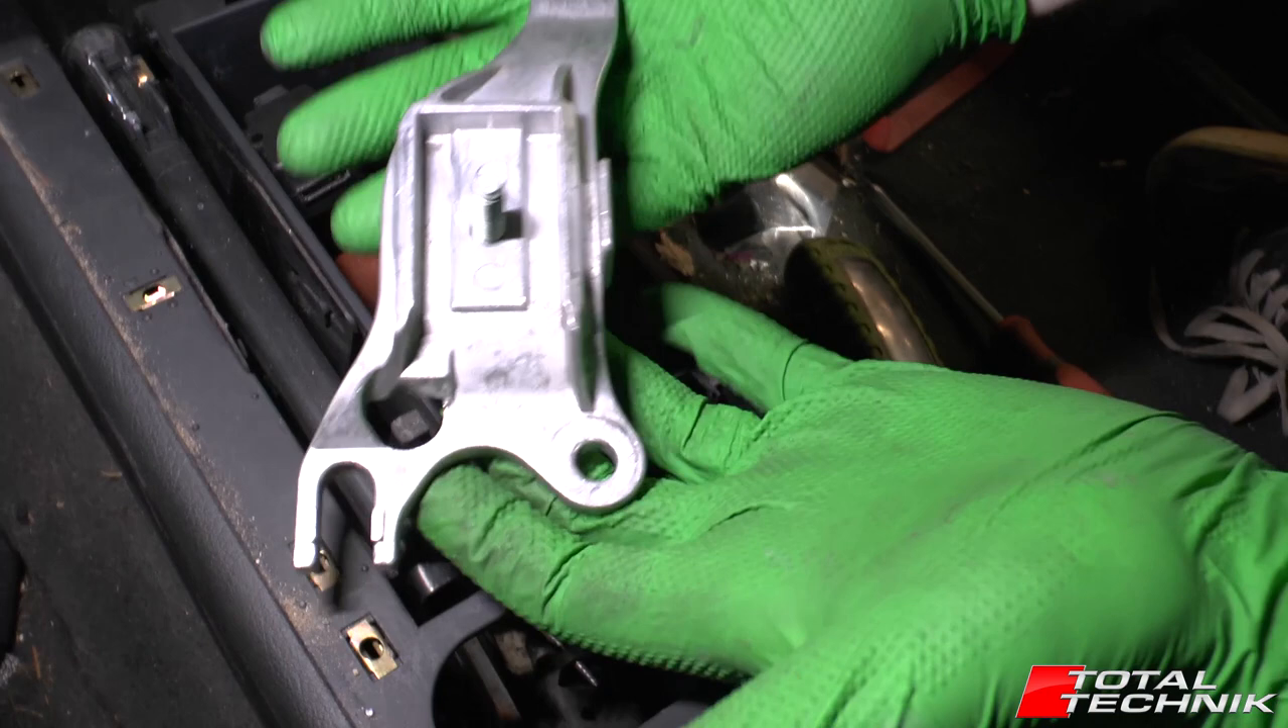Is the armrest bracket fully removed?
Yes.